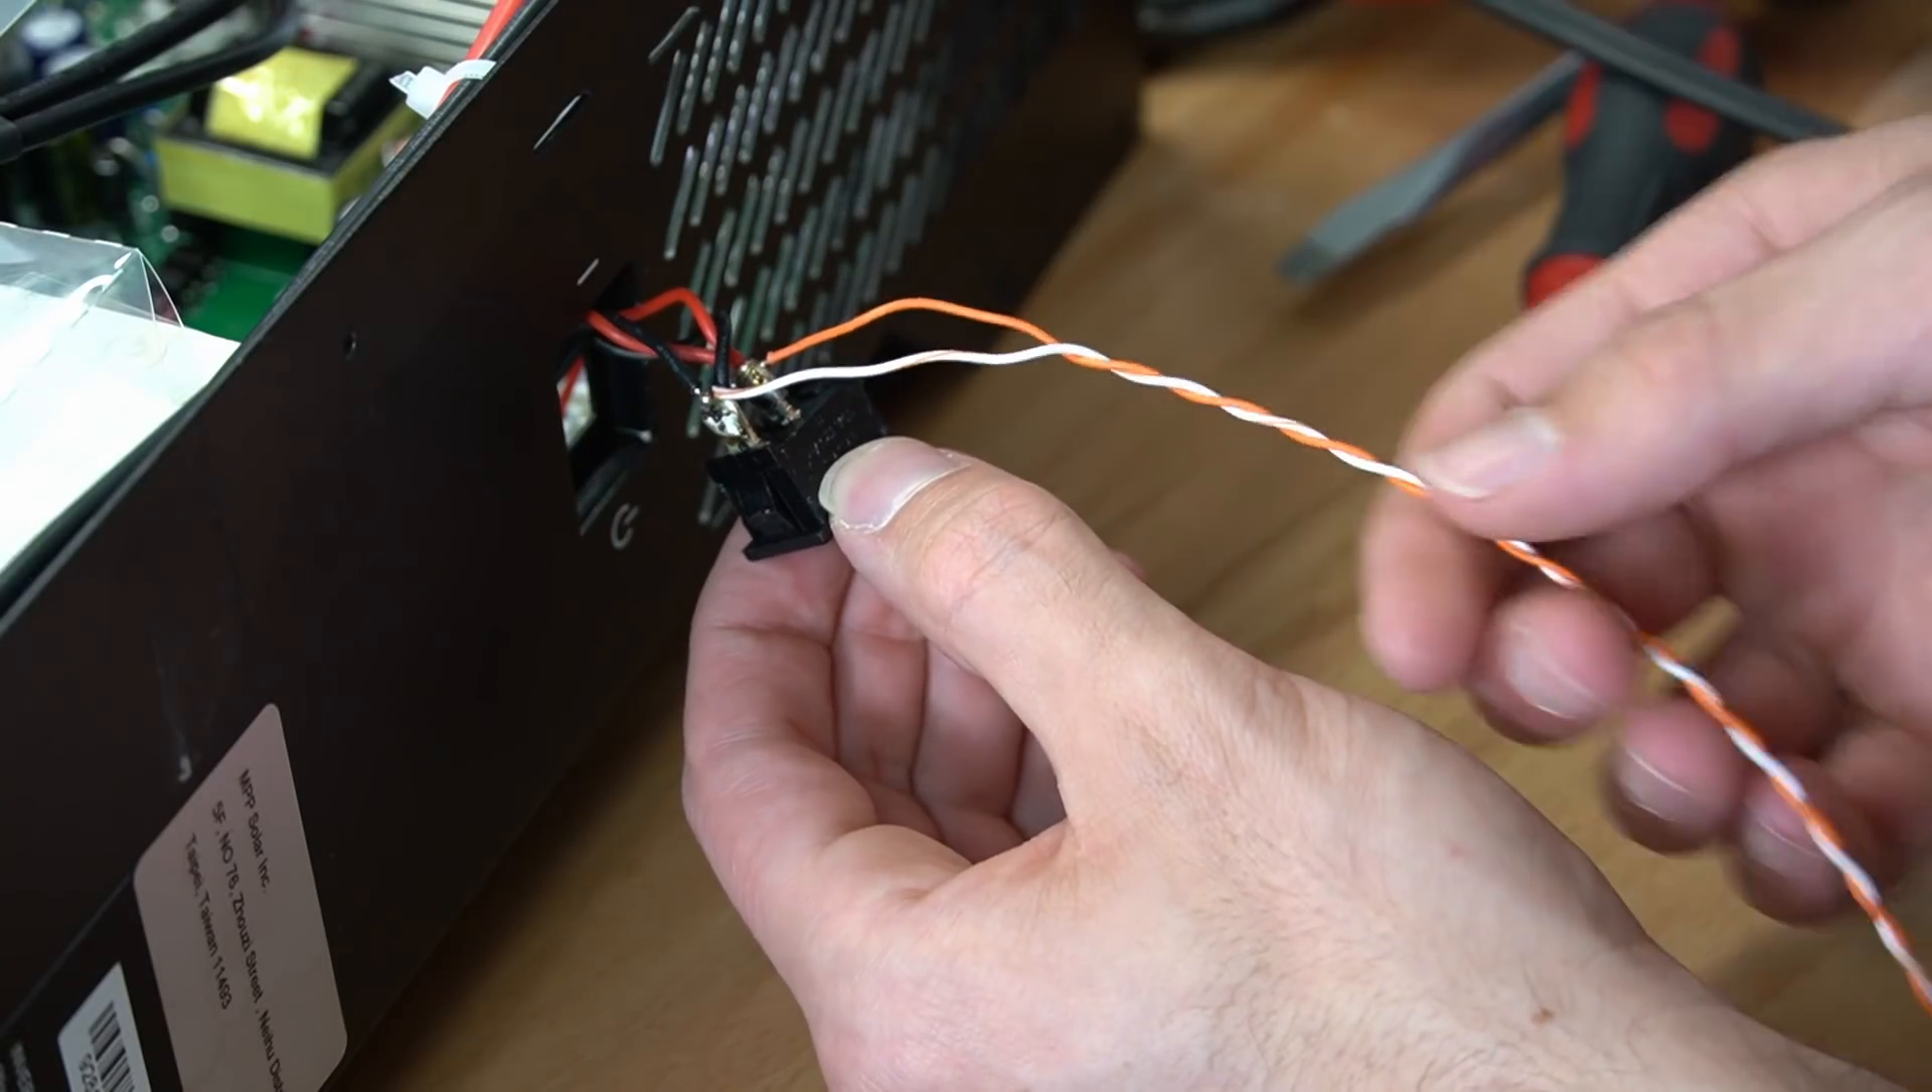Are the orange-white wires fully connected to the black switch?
Yes.